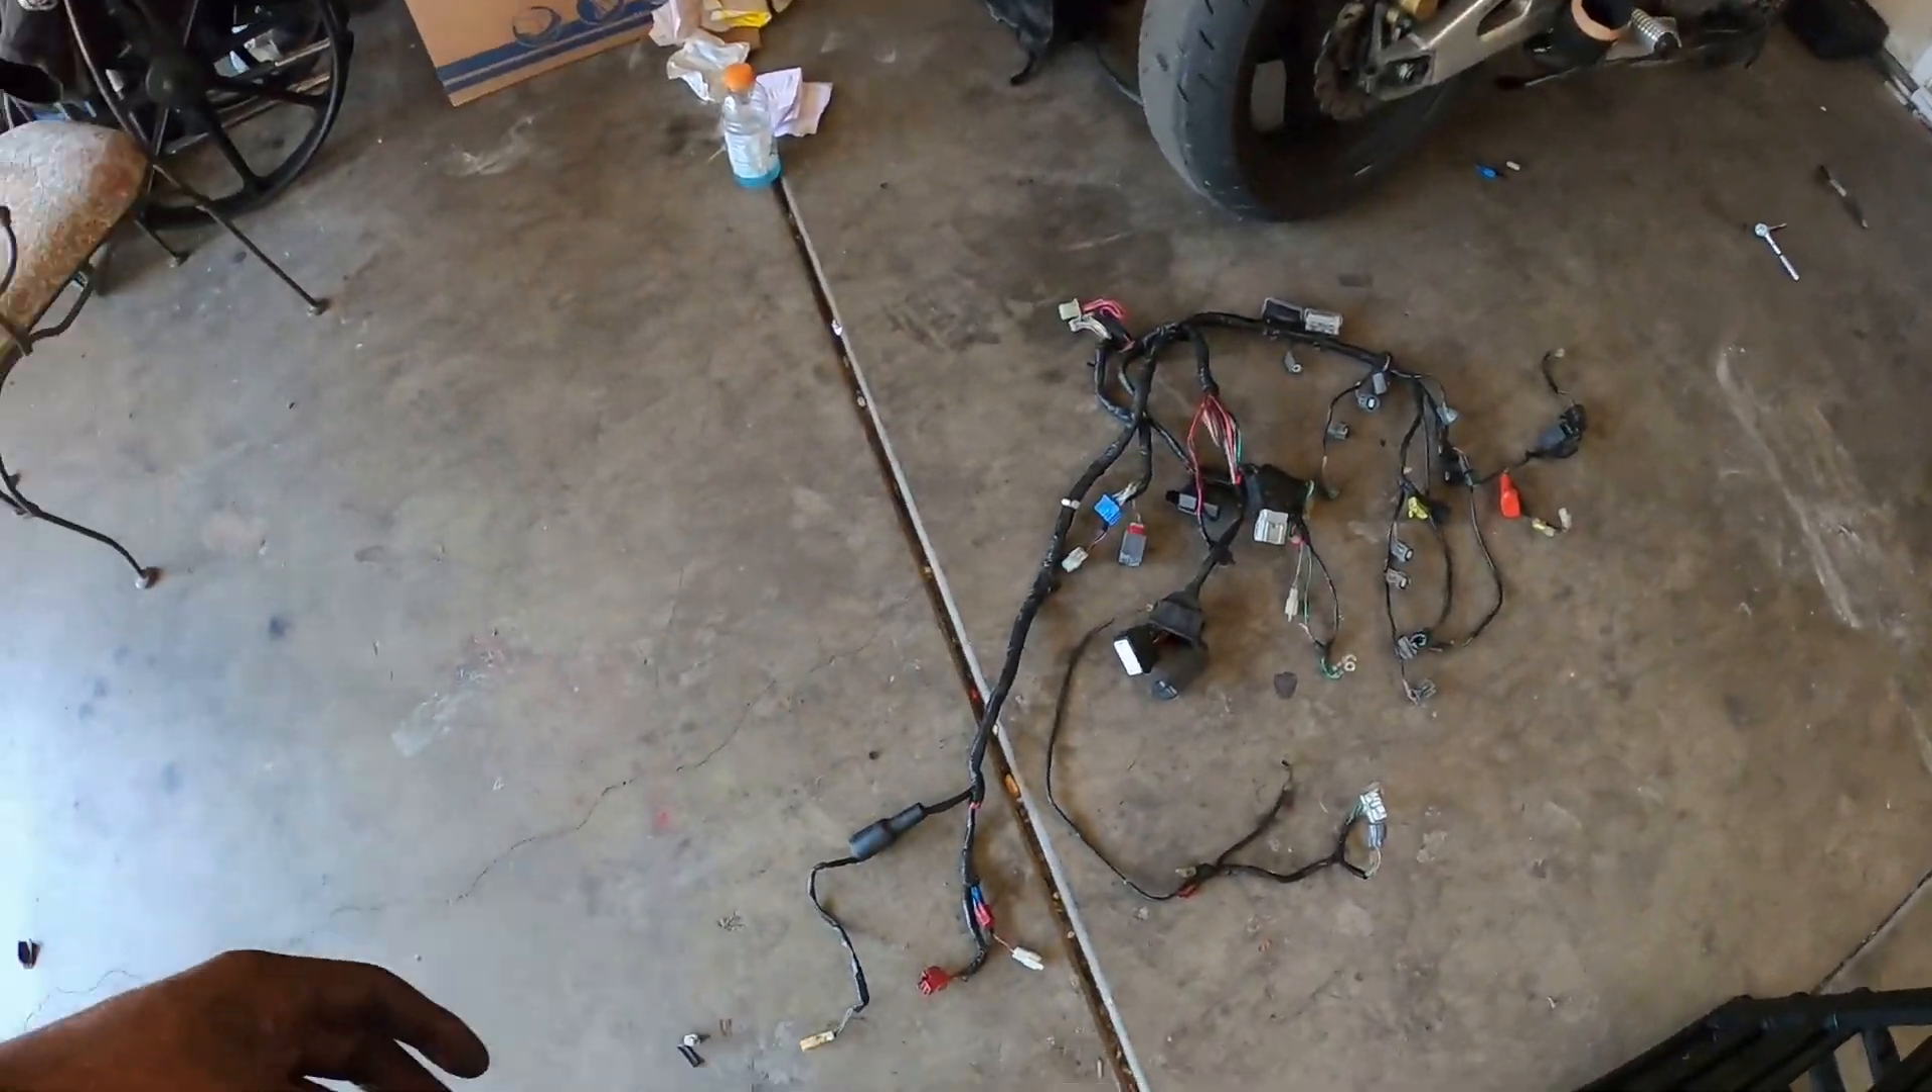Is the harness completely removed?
Yes.